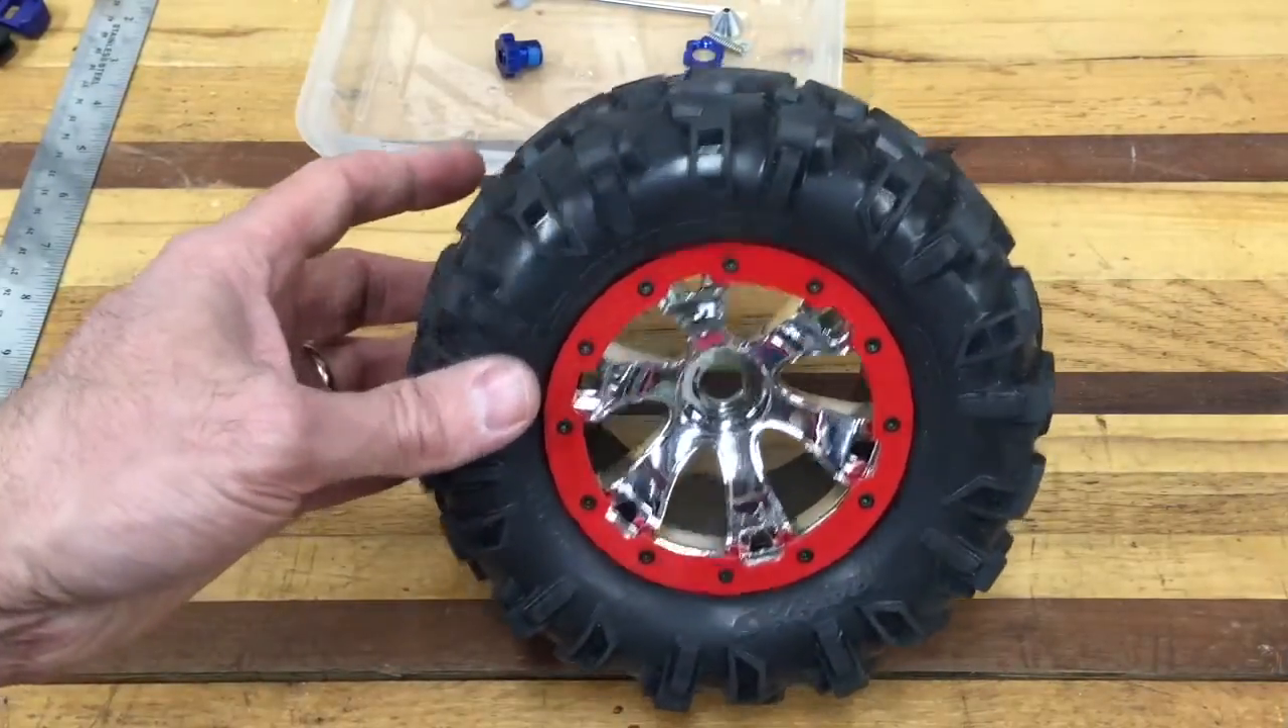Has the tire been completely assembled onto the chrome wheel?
Yes.